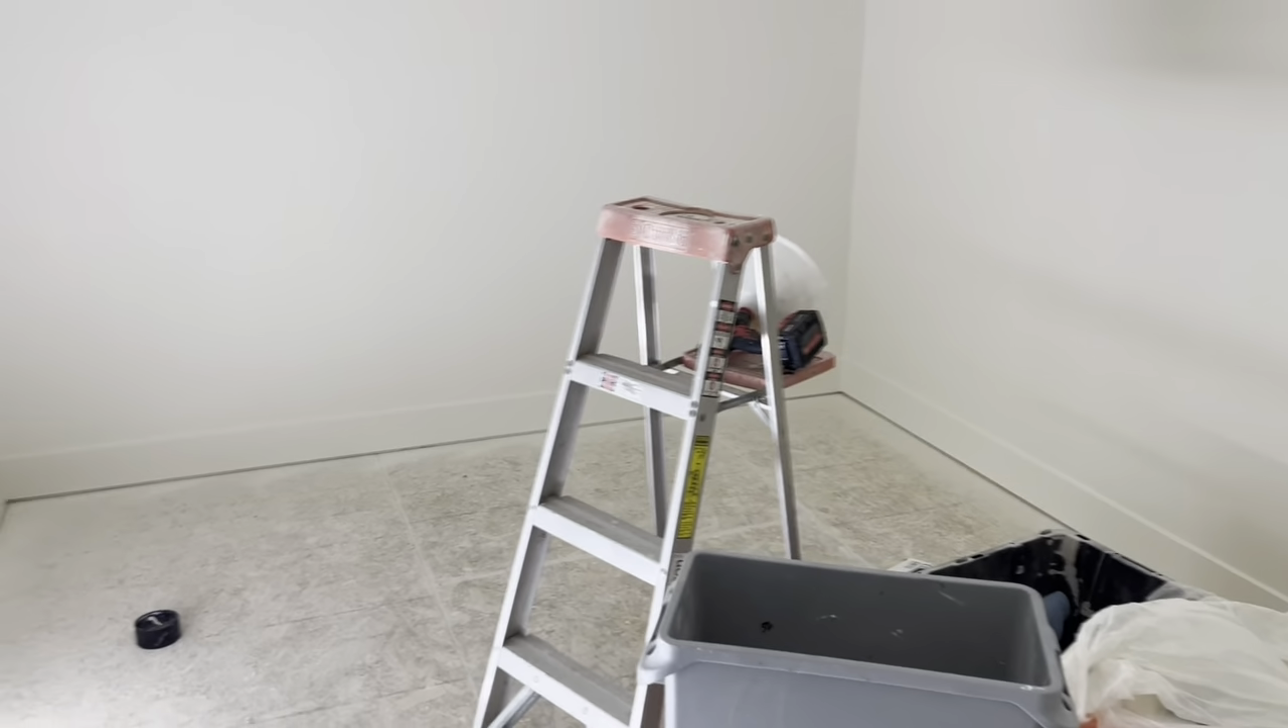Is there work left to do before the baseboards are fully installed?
No.